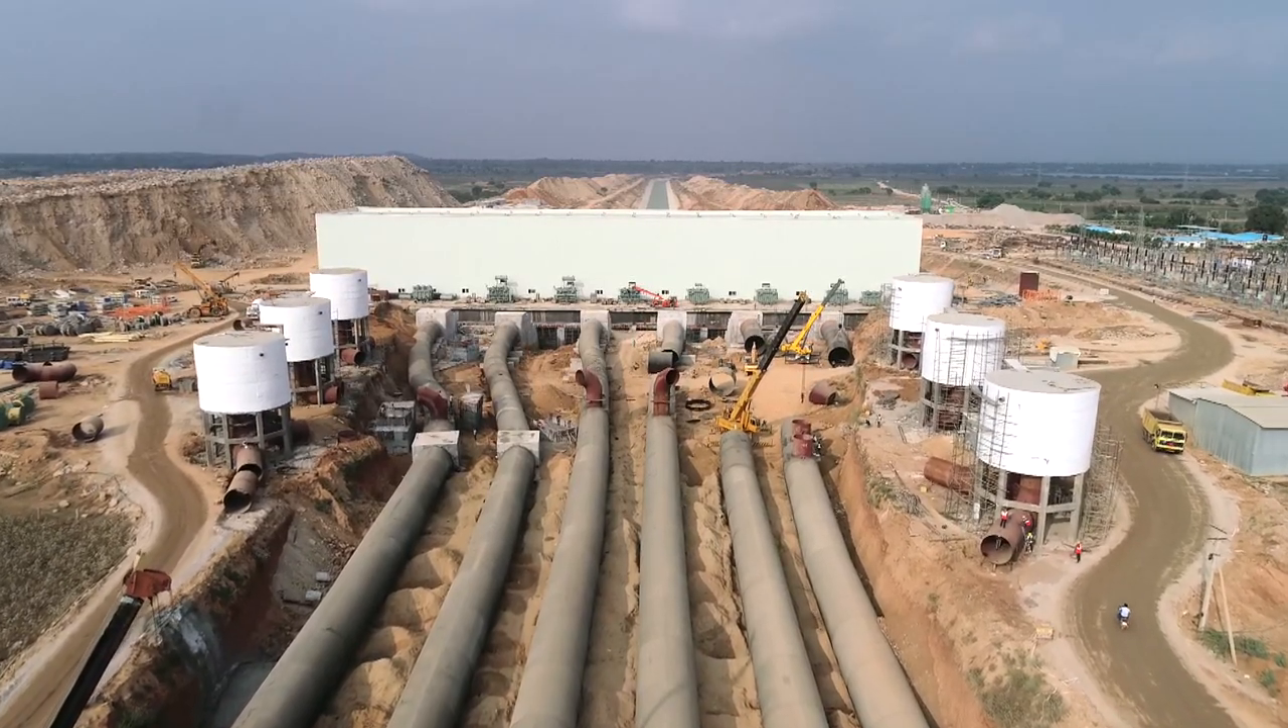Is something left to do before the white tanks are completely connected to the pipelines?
Yes.